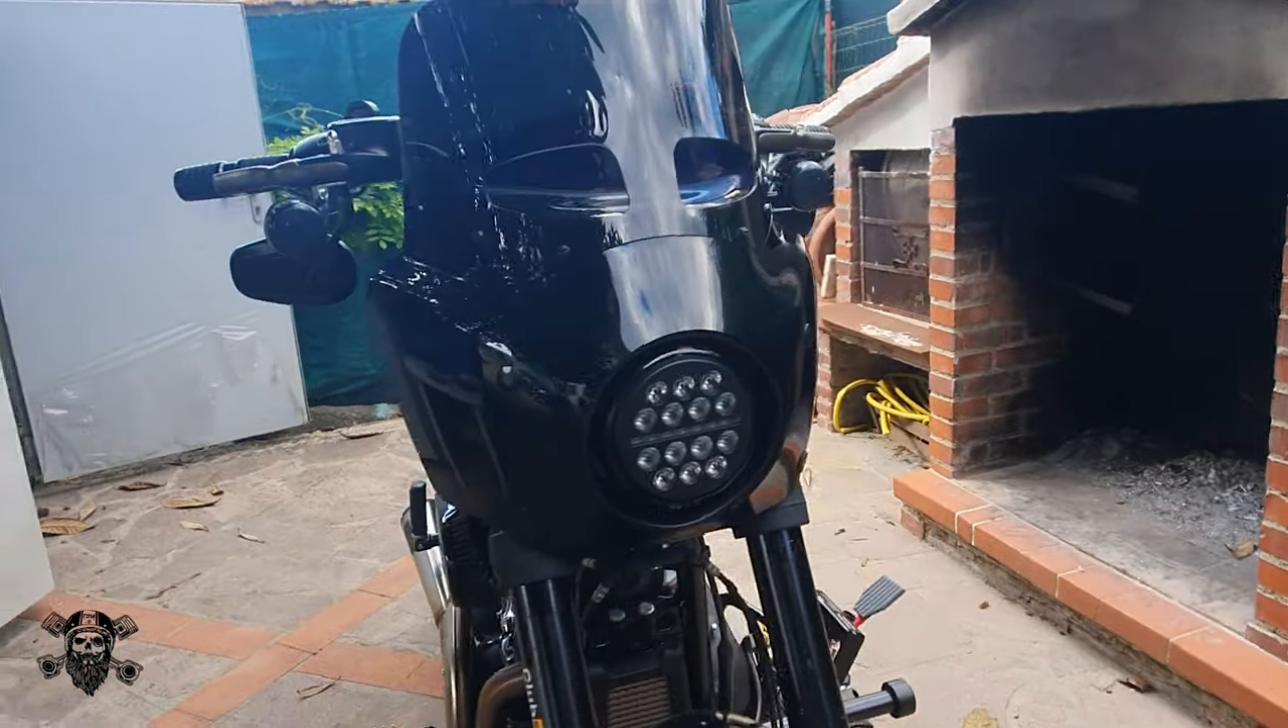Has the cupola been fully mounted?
Yes.